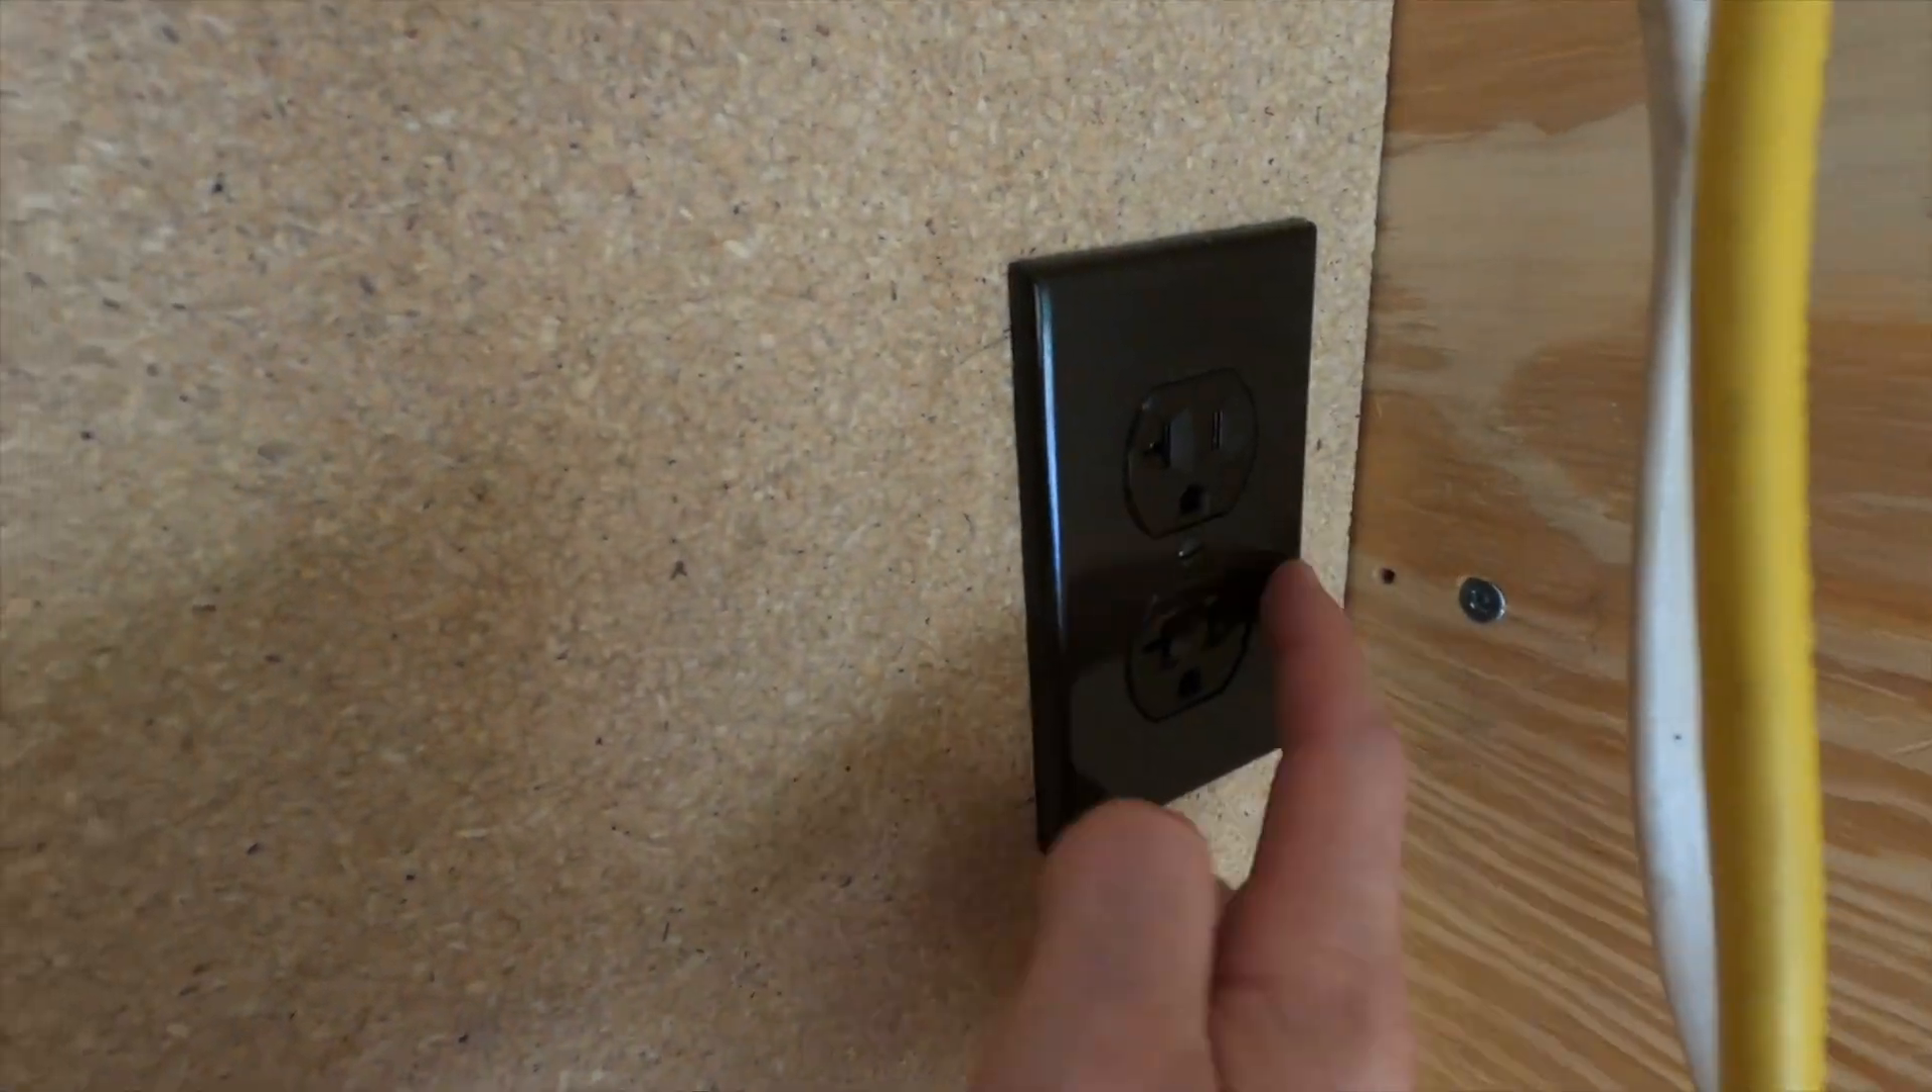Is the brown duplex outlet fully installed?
Yes.